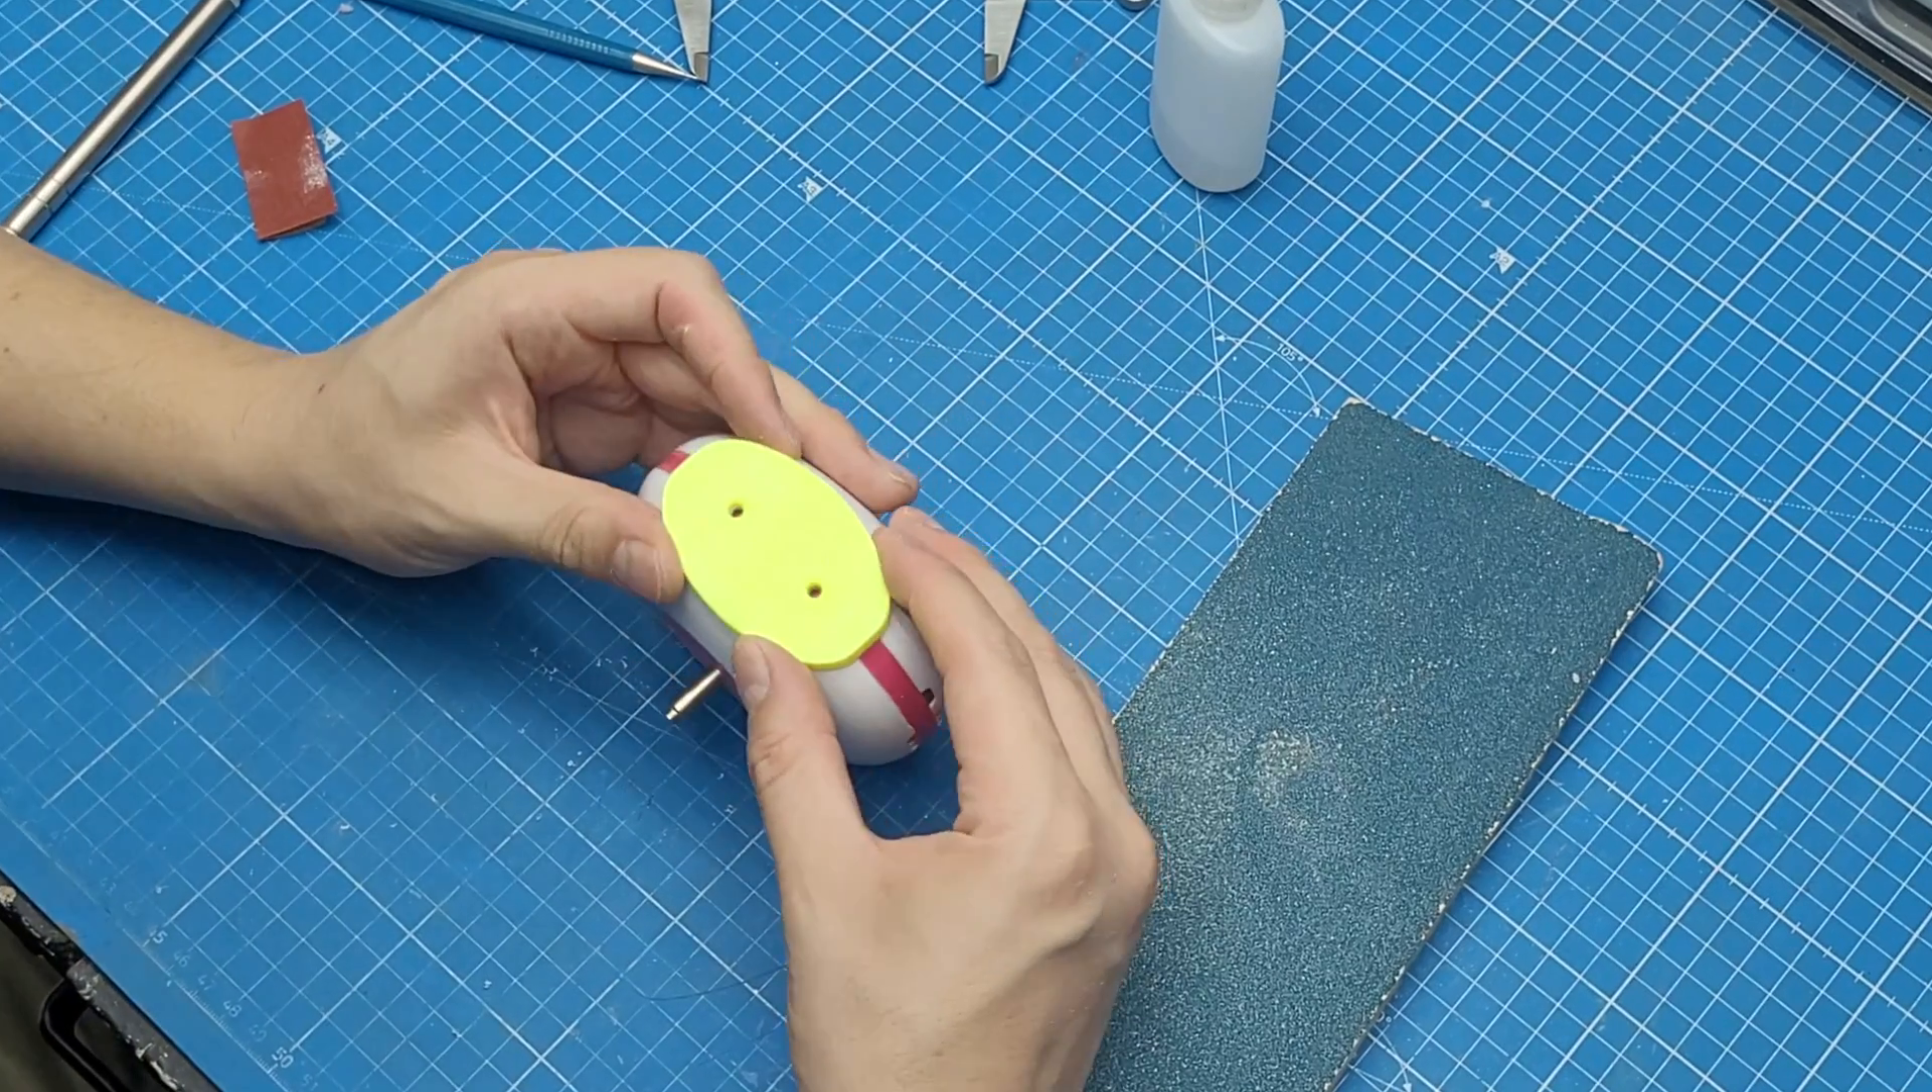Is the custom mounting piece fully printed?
Yes.